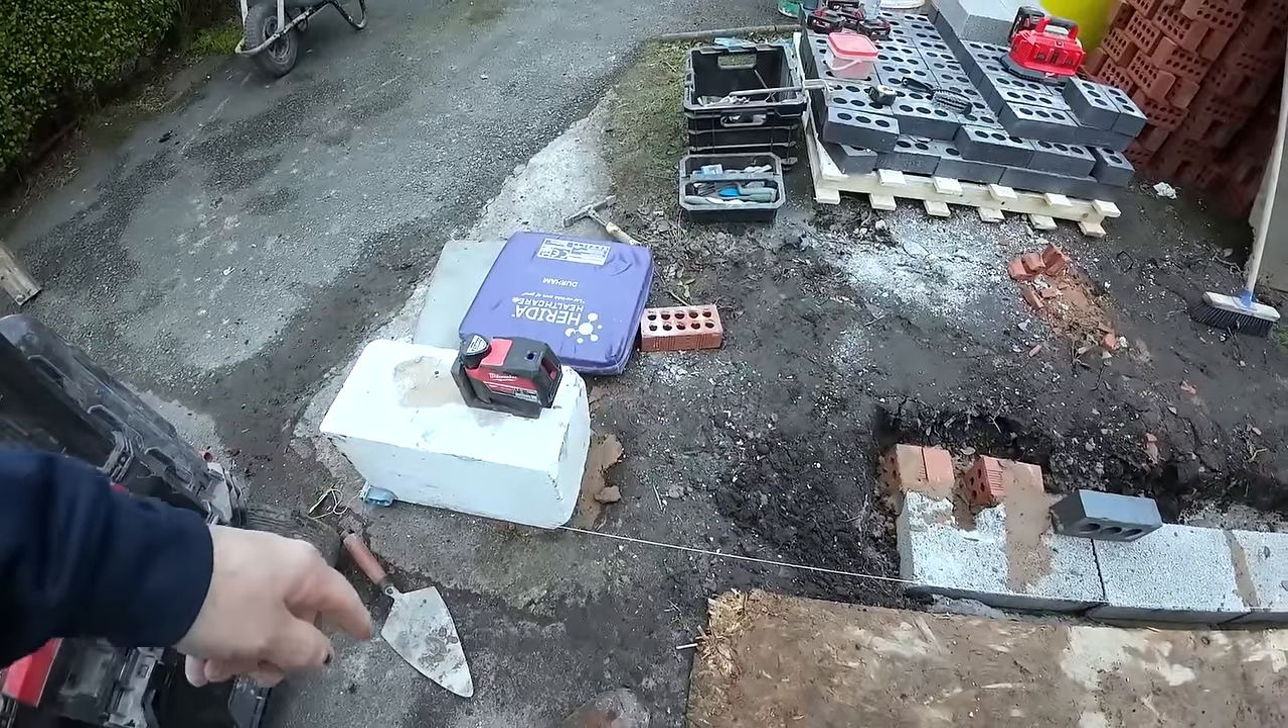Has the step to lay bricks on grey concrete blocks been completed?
No.